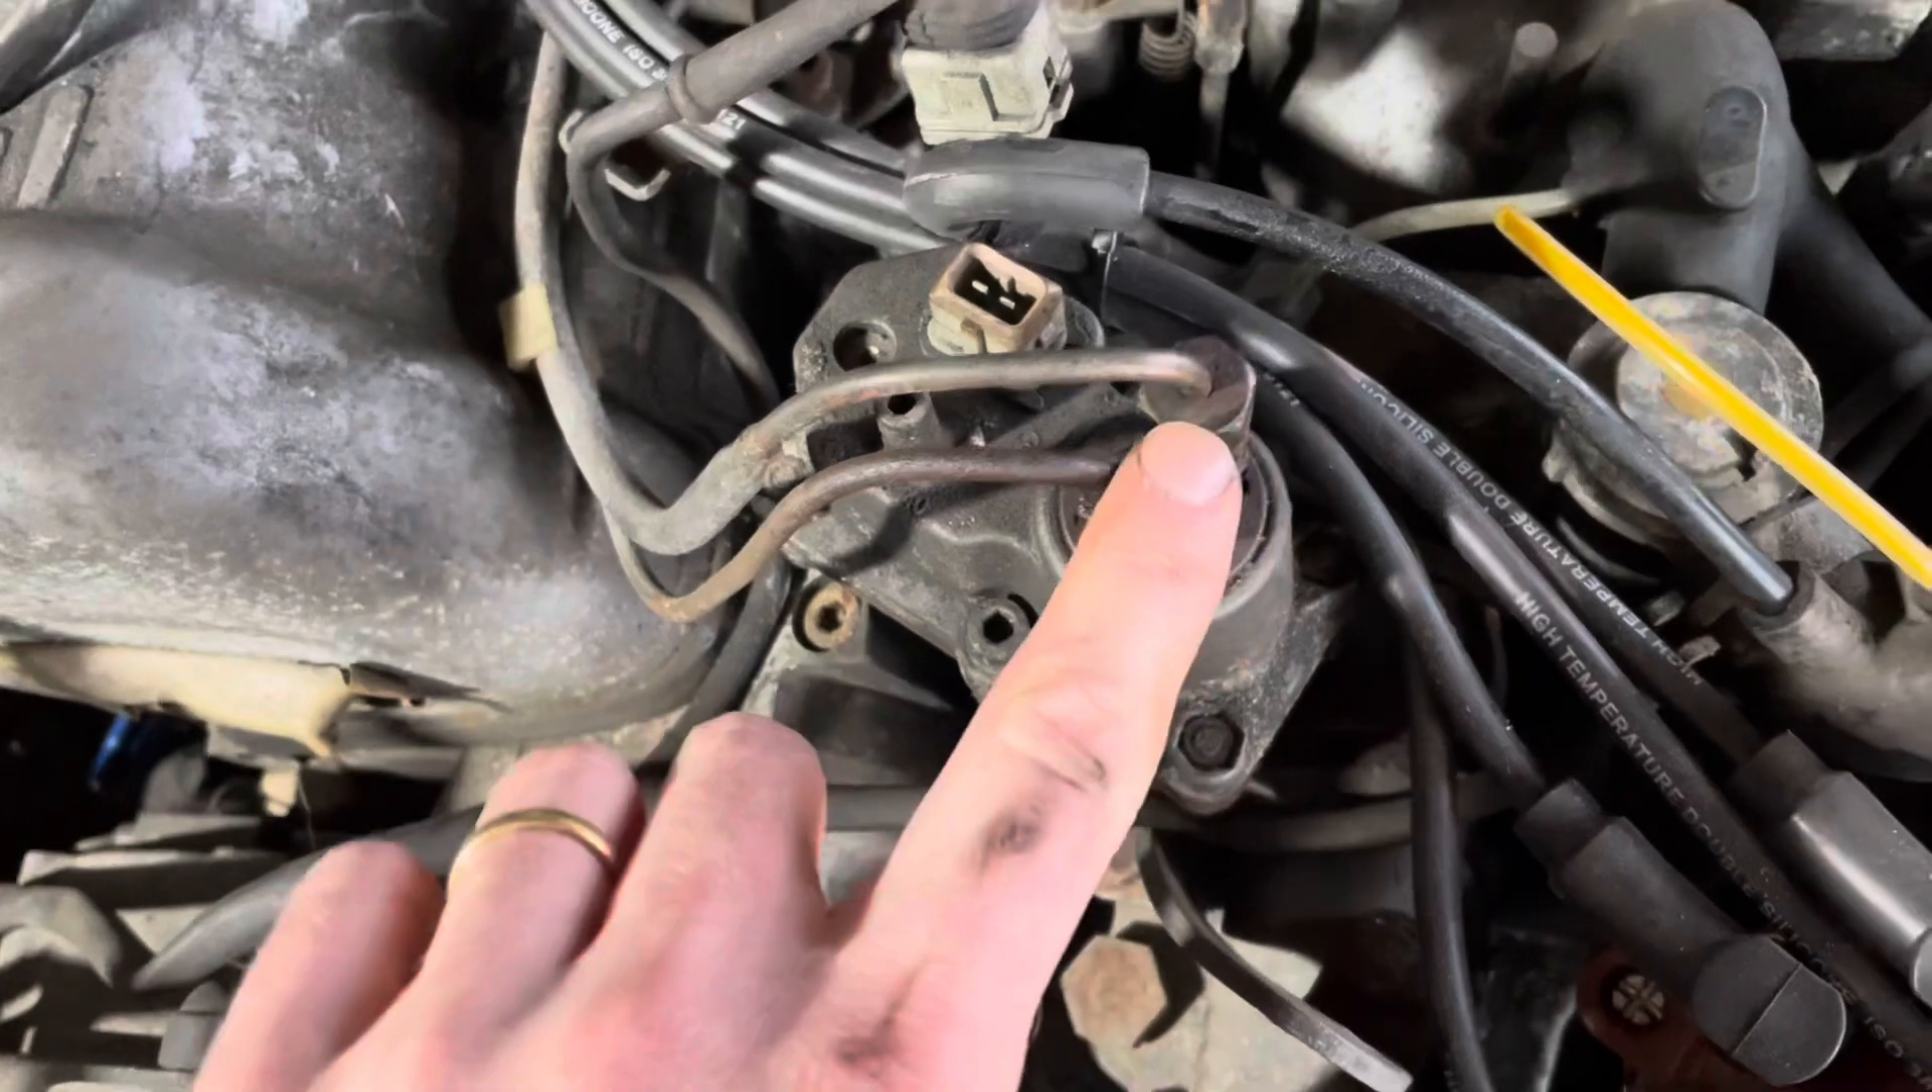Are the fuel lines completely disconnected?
No.